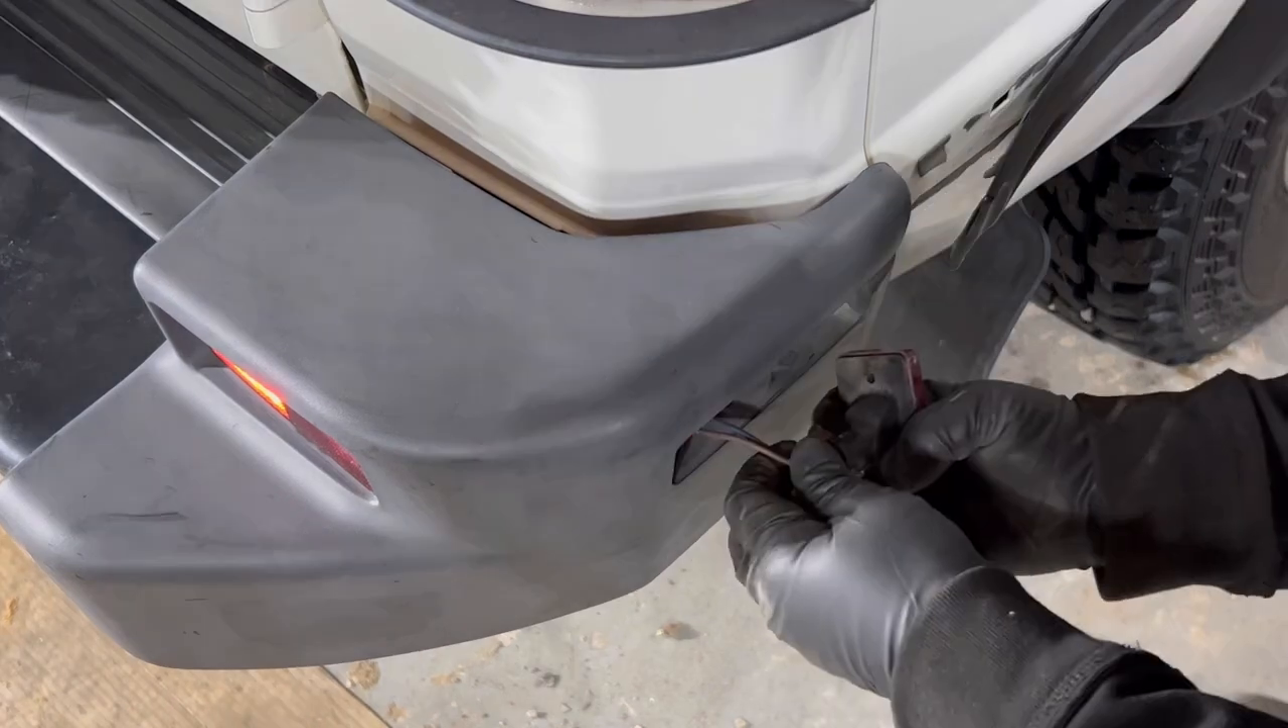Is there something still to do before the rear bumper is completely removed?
Yes.